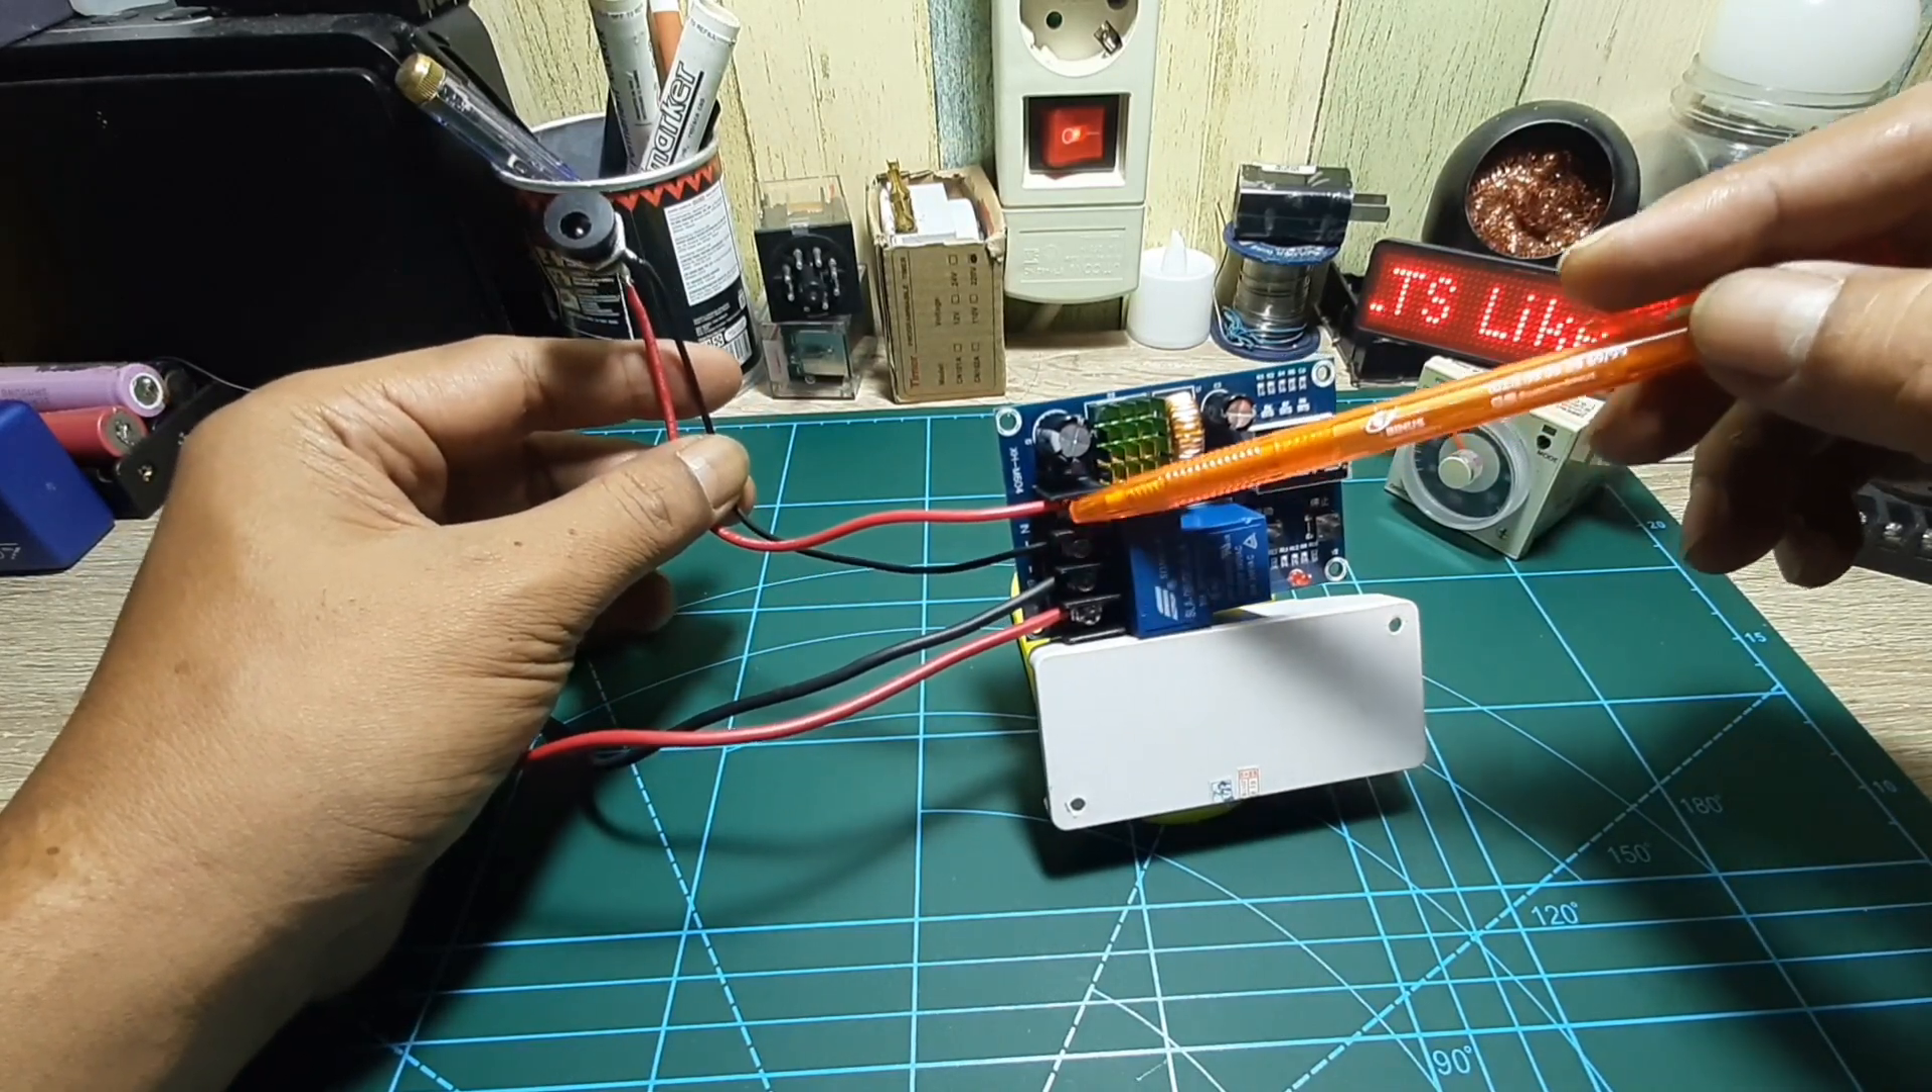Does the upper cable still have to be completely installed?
No.